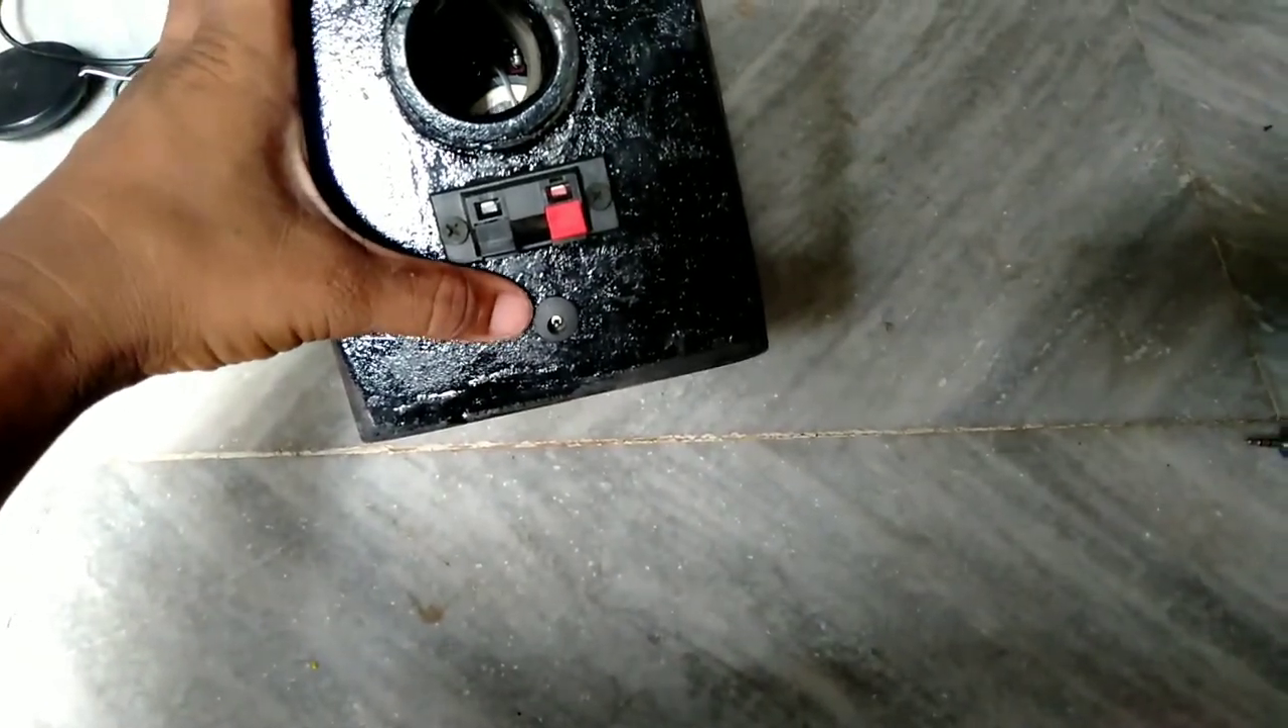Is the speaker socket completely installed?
Yes.